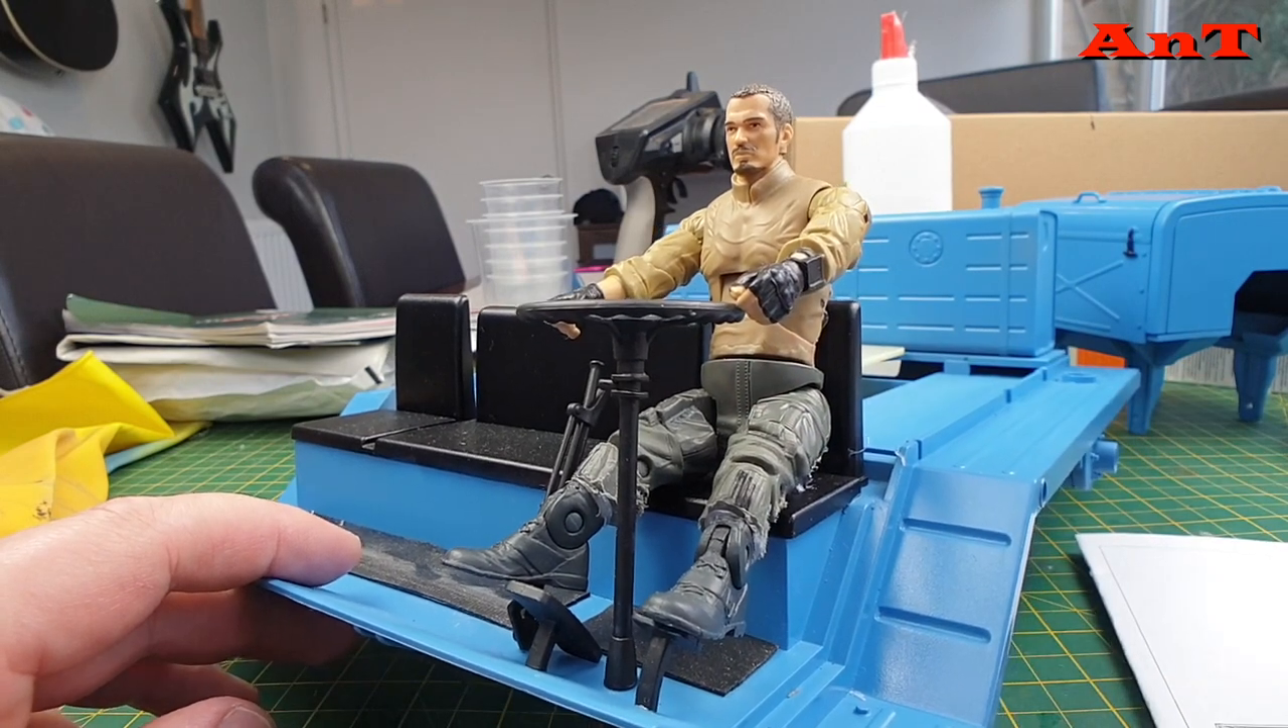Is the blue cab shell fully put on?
No.